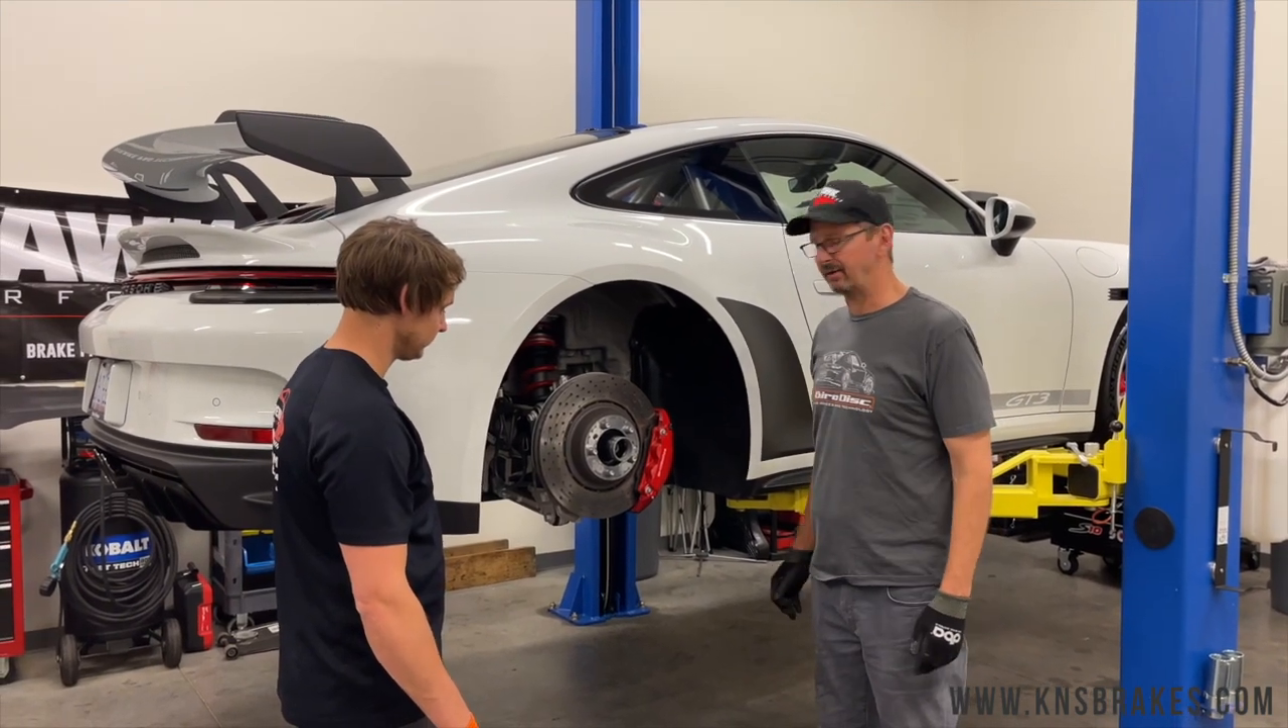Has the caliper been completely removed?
No.